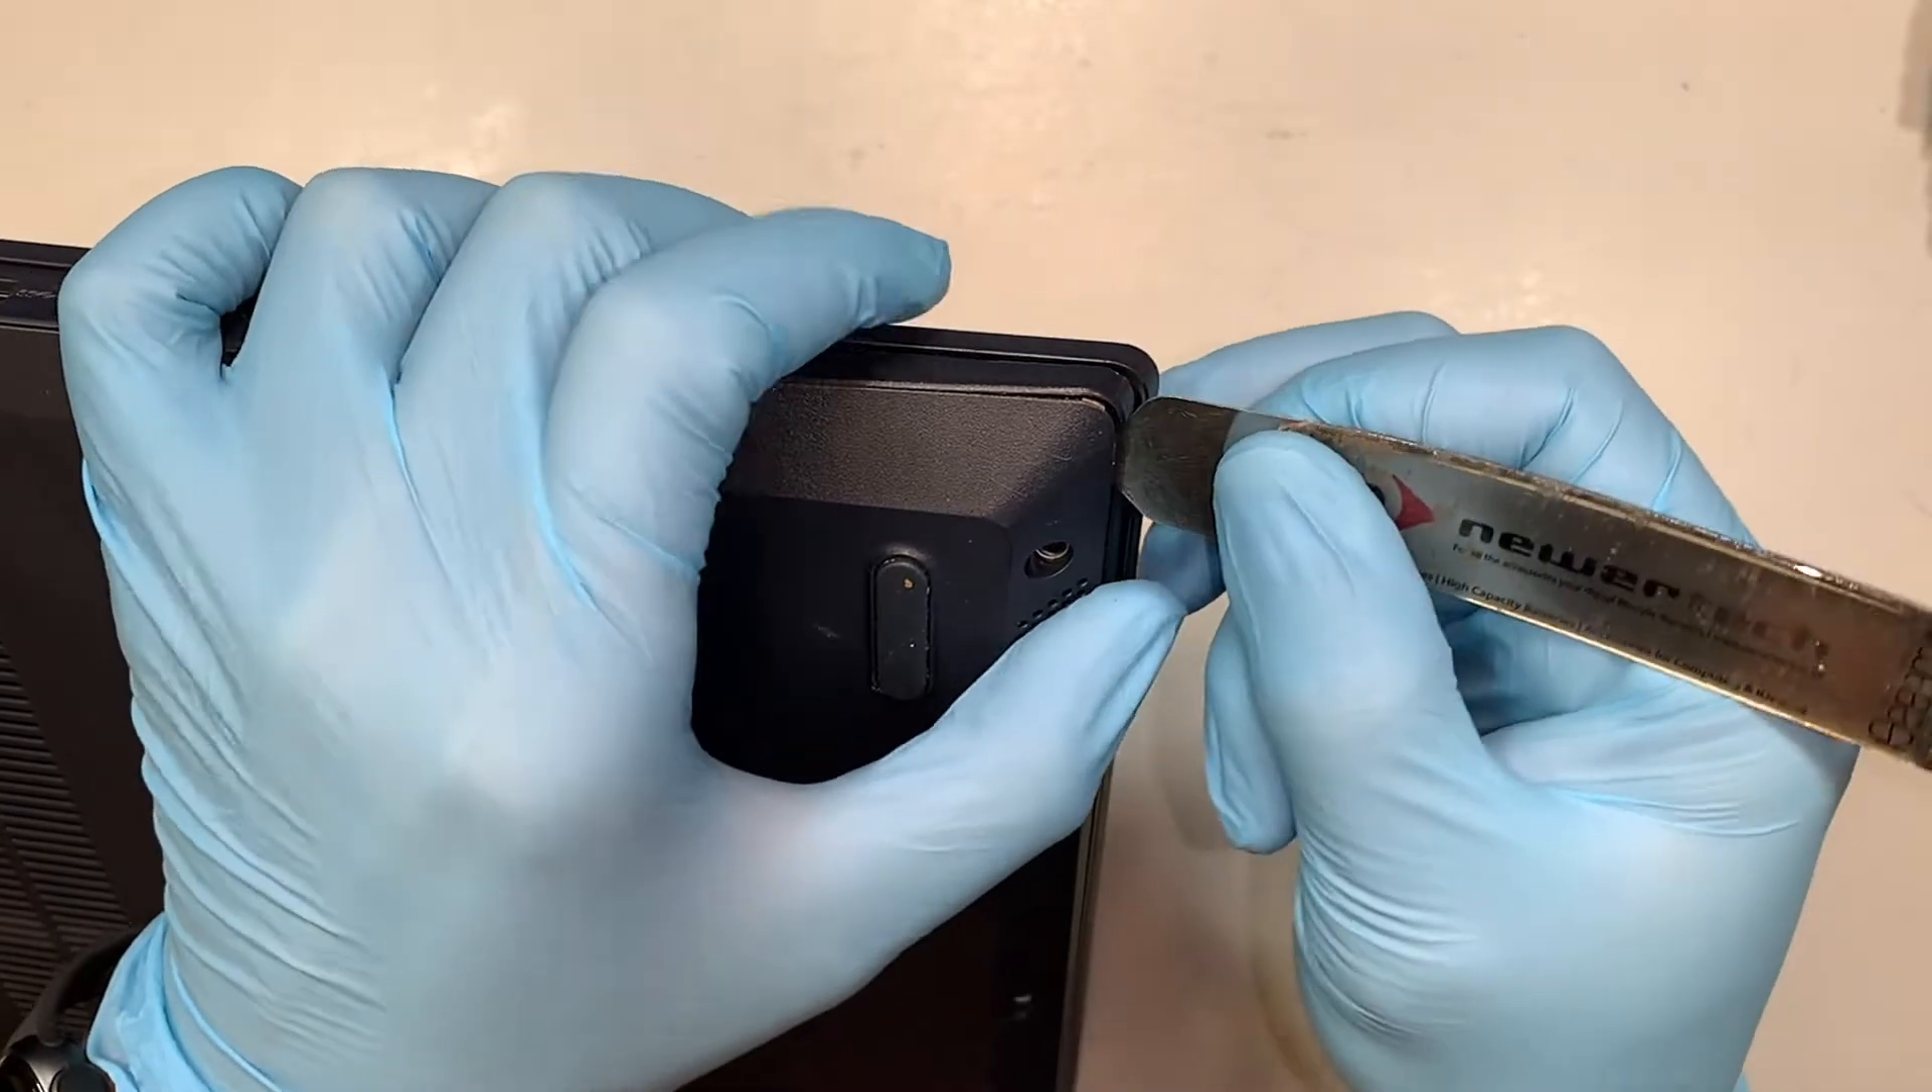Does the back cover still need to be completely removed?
Yes.